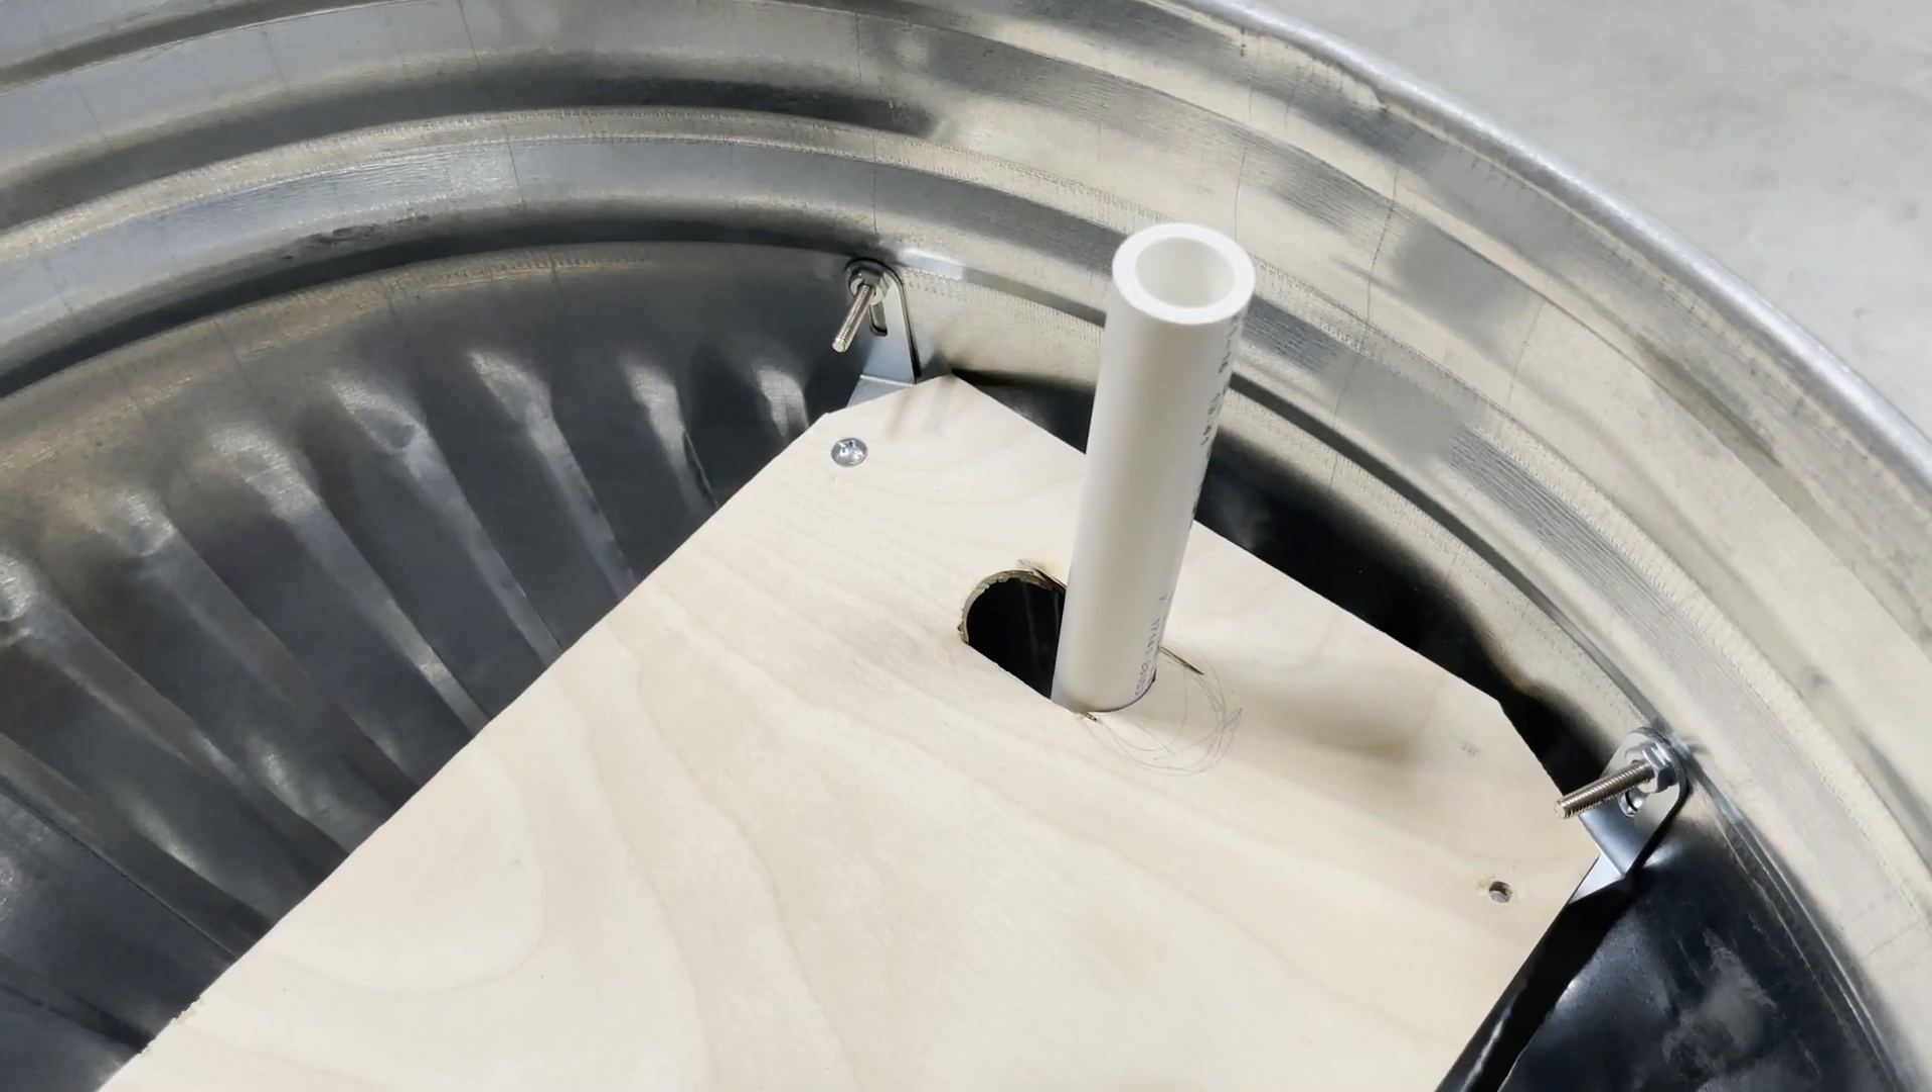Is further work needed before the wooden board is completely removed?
Yes.